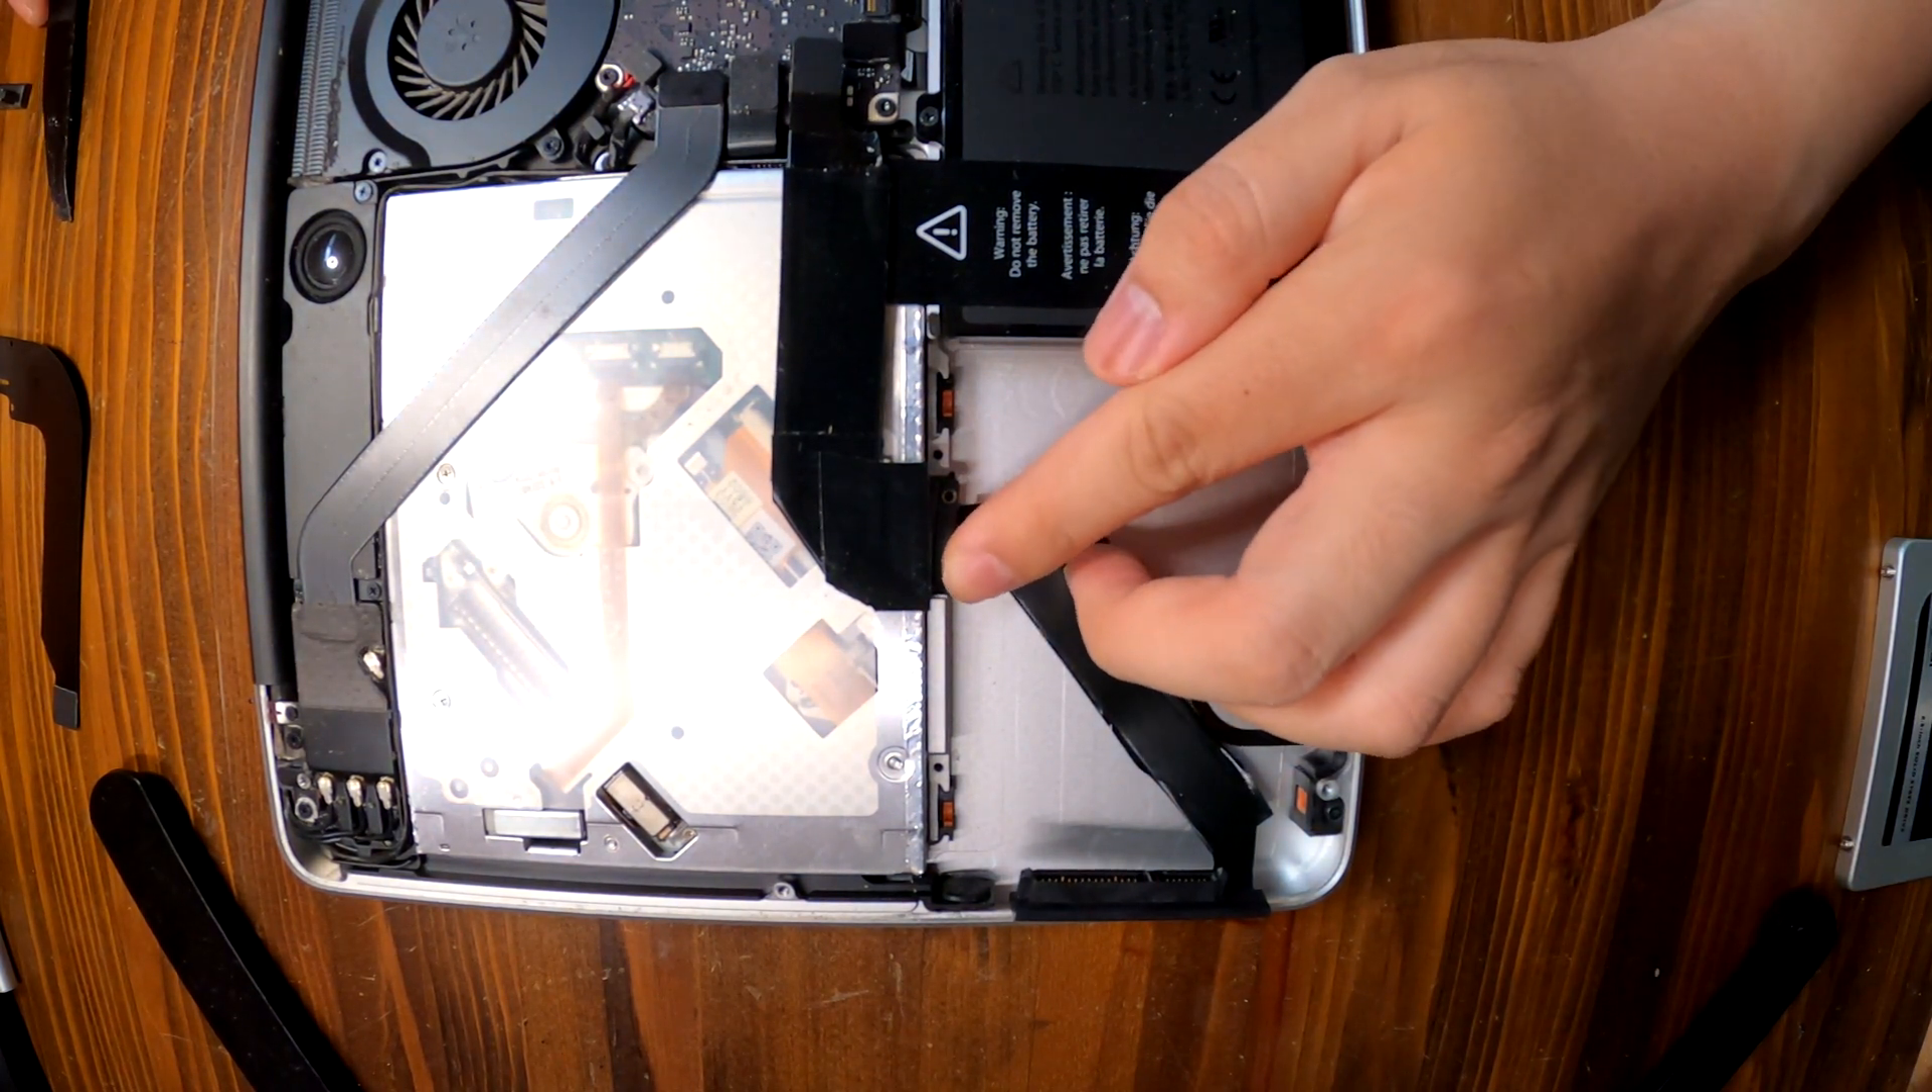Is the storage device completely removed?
Yes.